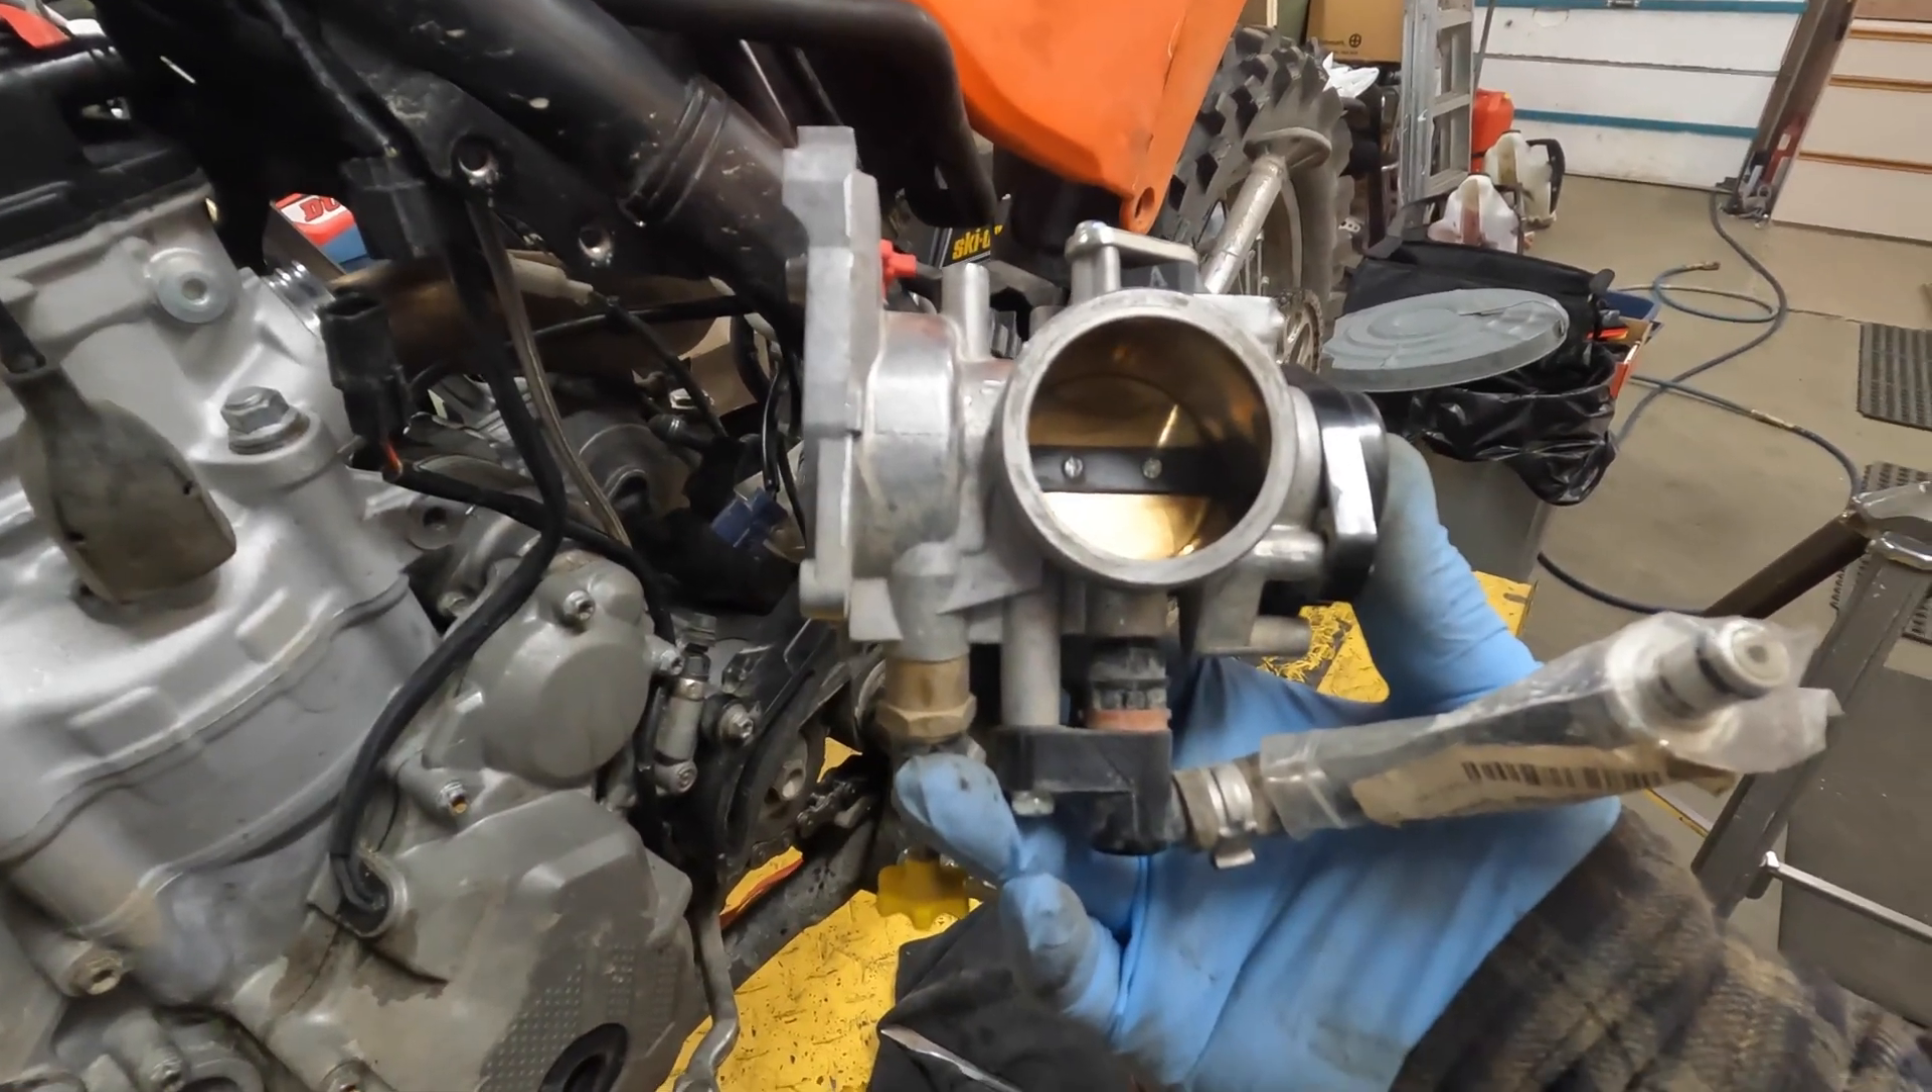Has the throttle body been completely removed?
Yes.